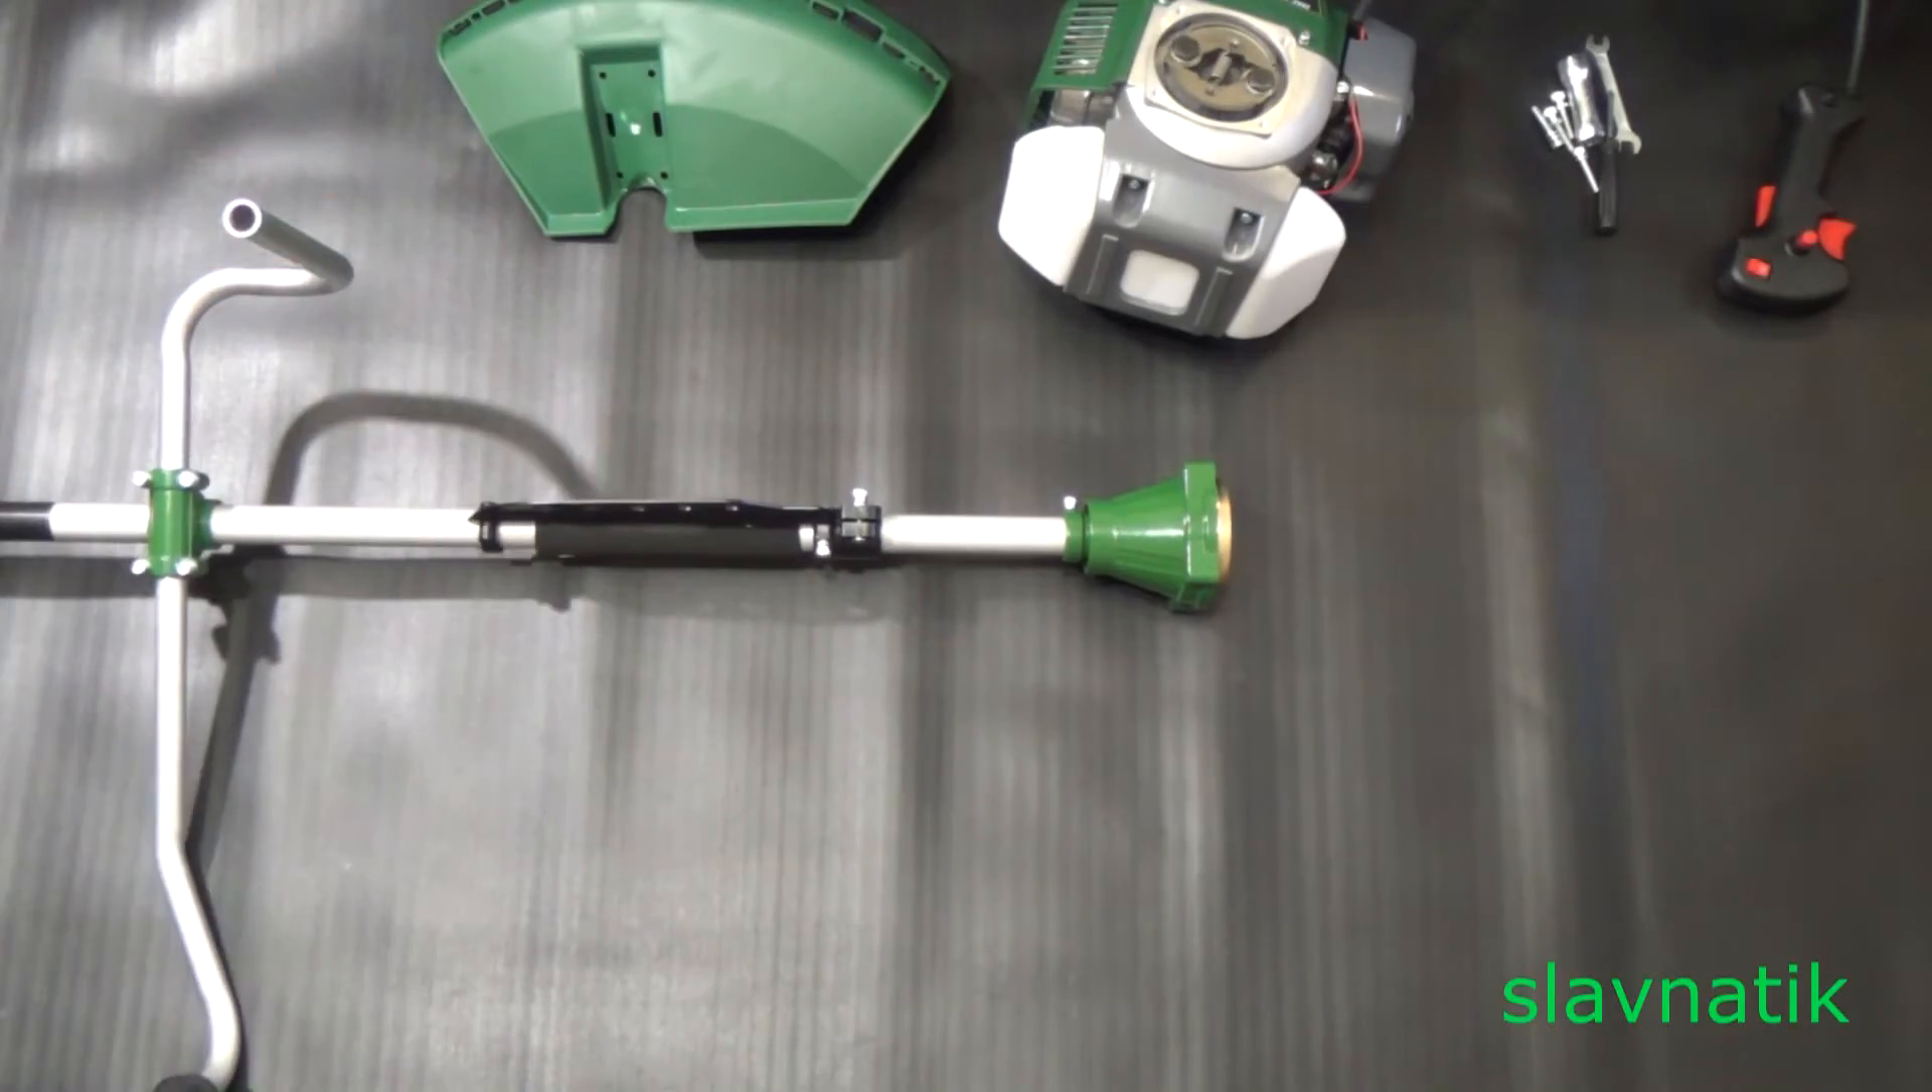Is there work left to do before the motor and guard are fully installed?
Yes.